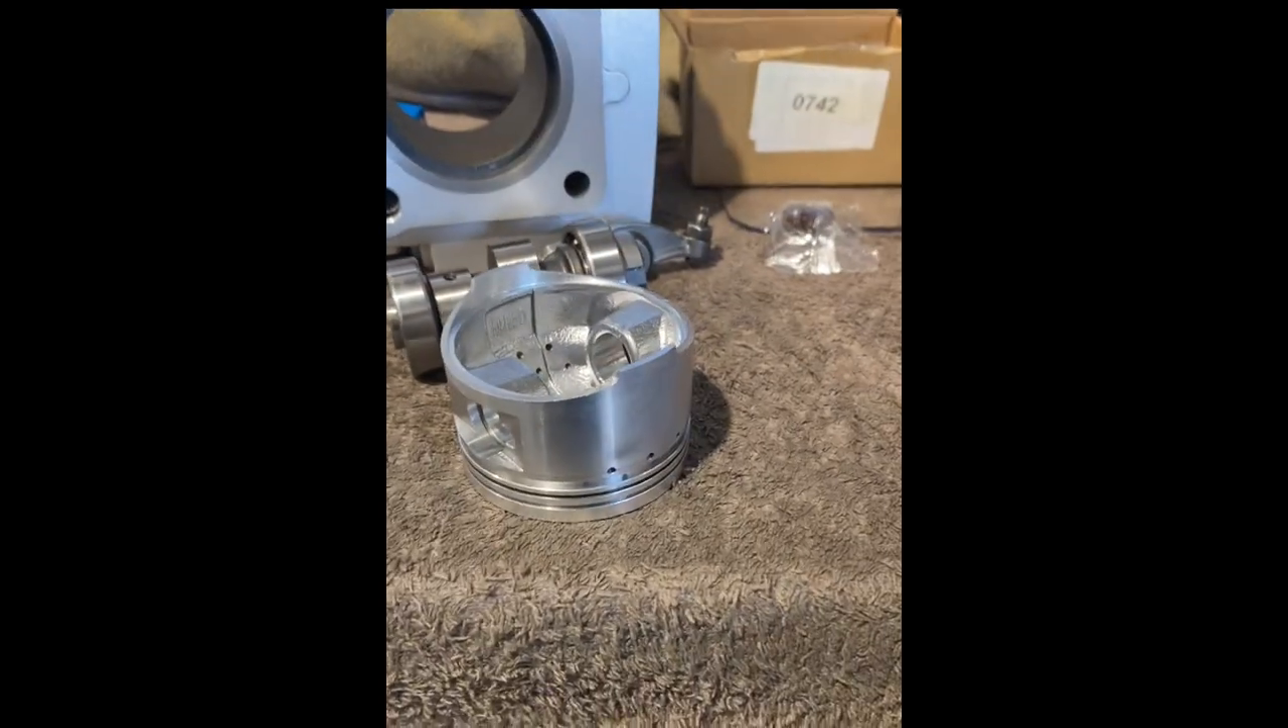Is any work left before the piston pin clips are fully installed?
Yes.